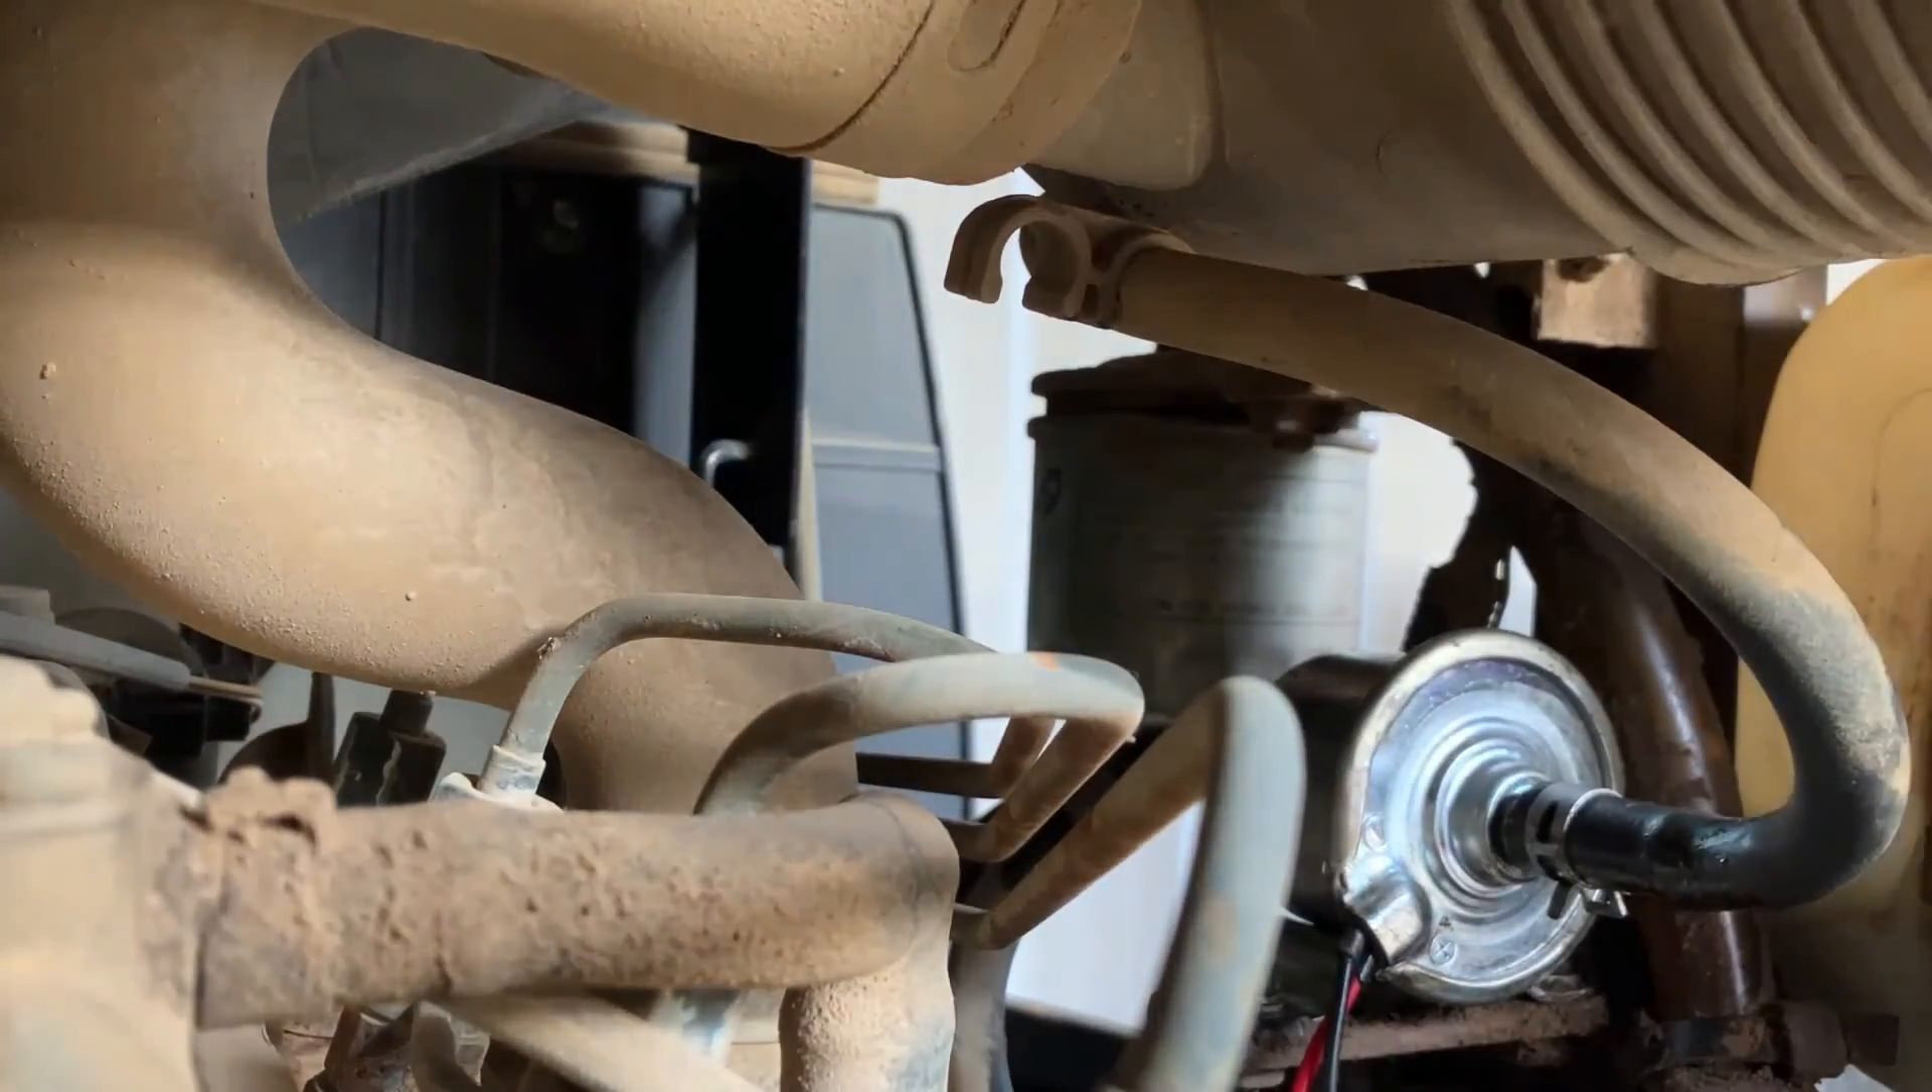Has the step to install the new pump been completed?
Yes.